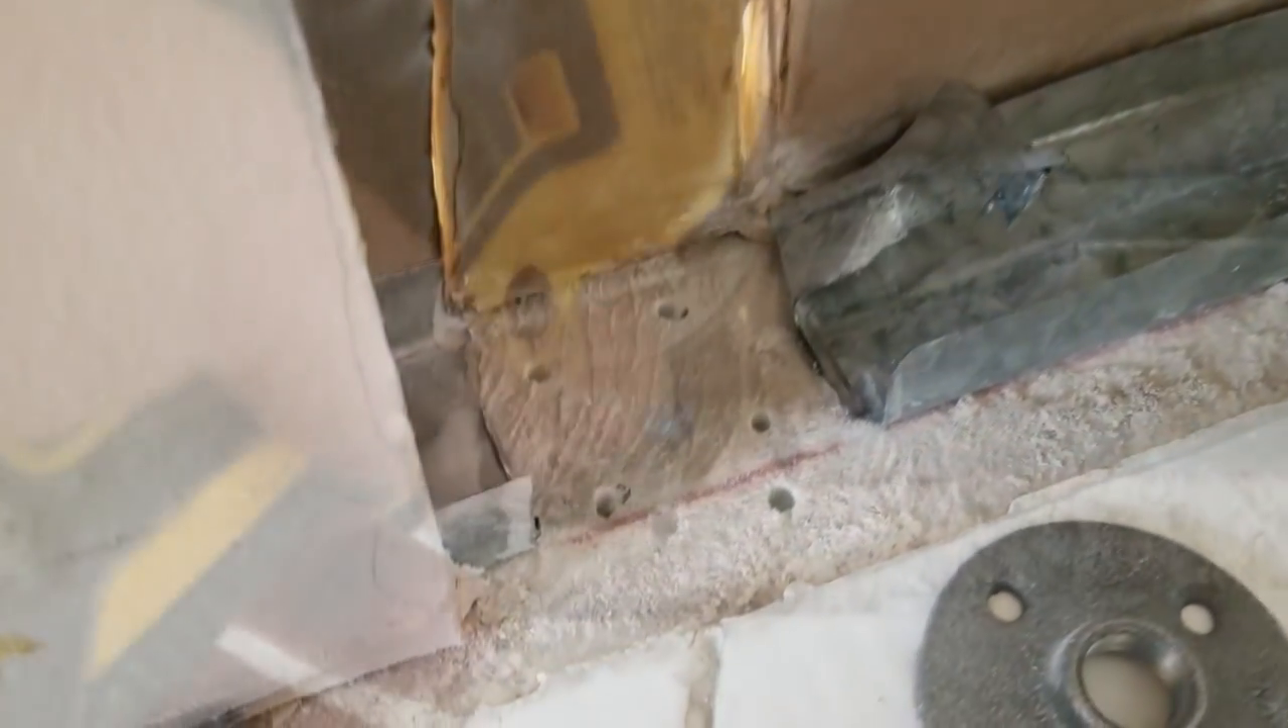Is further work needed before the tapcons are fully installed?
Yes.